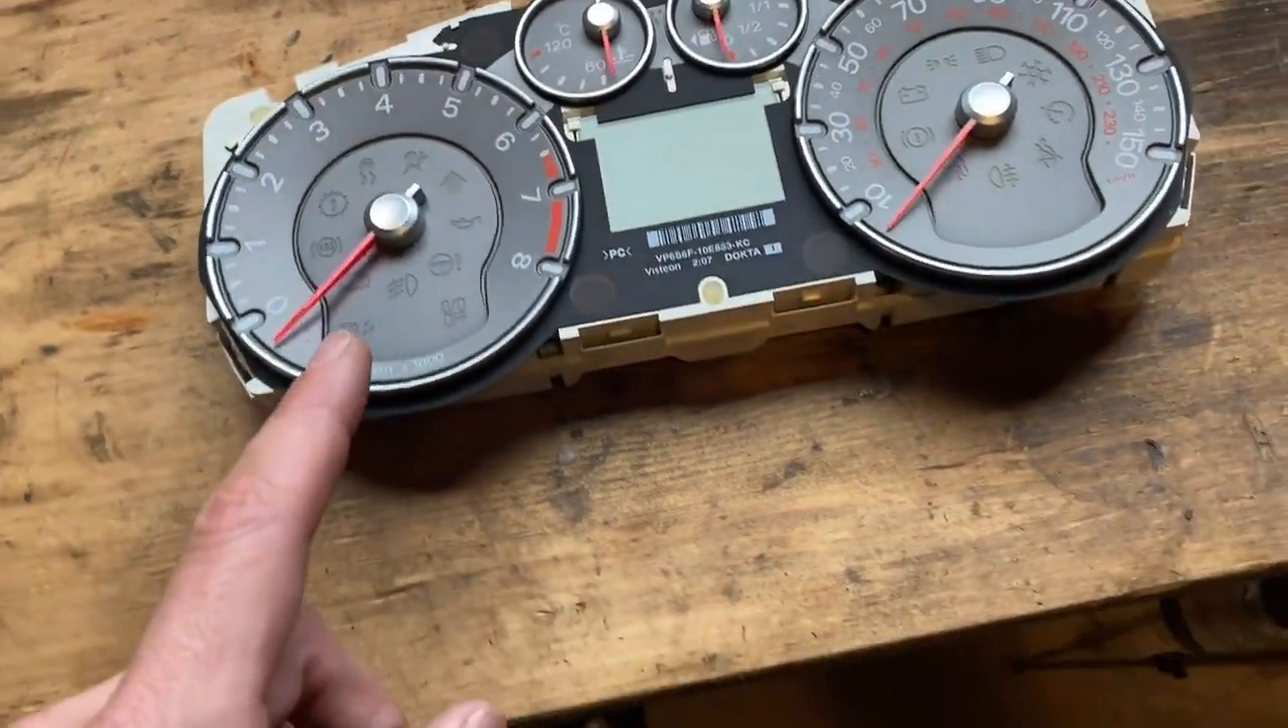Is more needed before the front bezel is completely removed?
No.